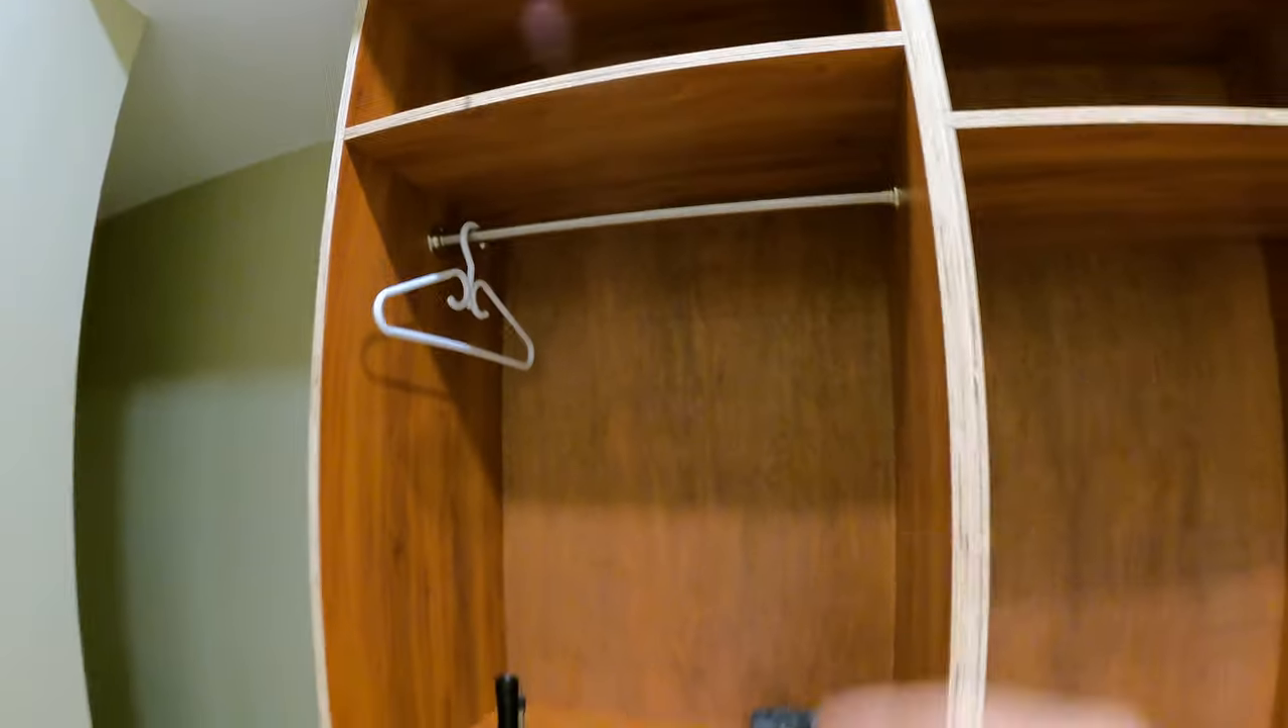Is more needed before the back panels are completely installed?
No.